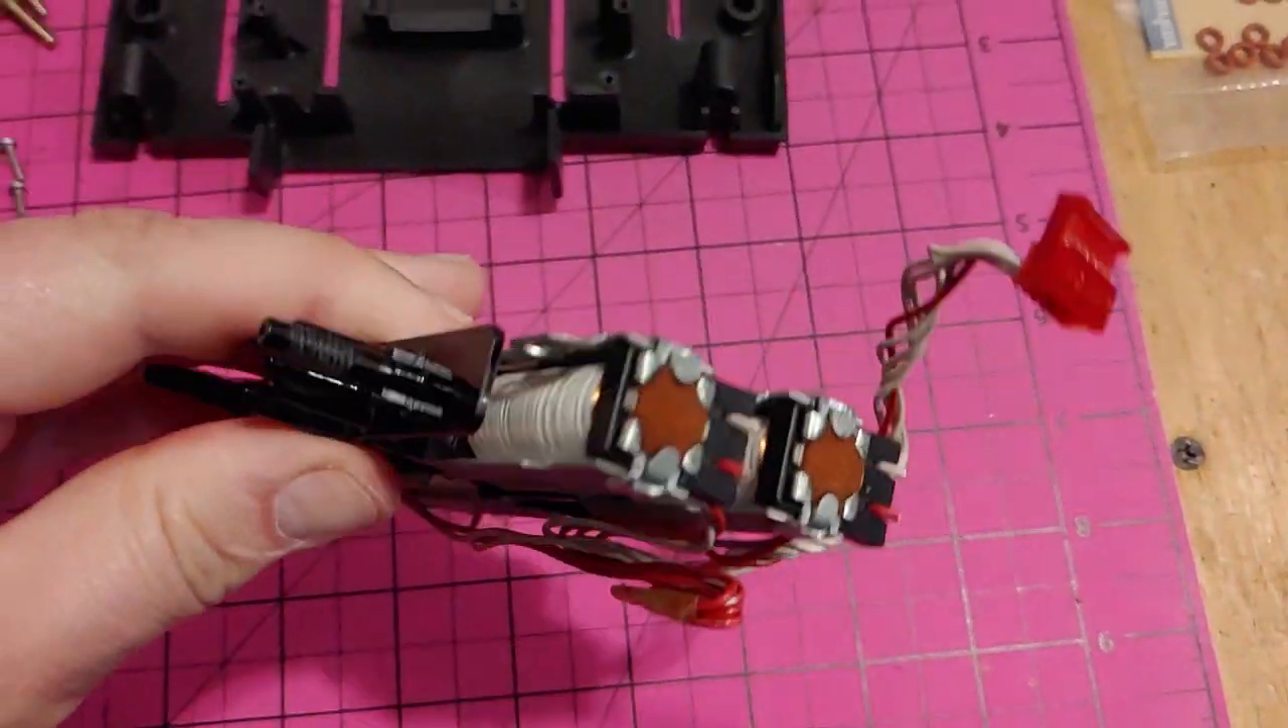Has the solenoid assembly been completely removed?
Yes.